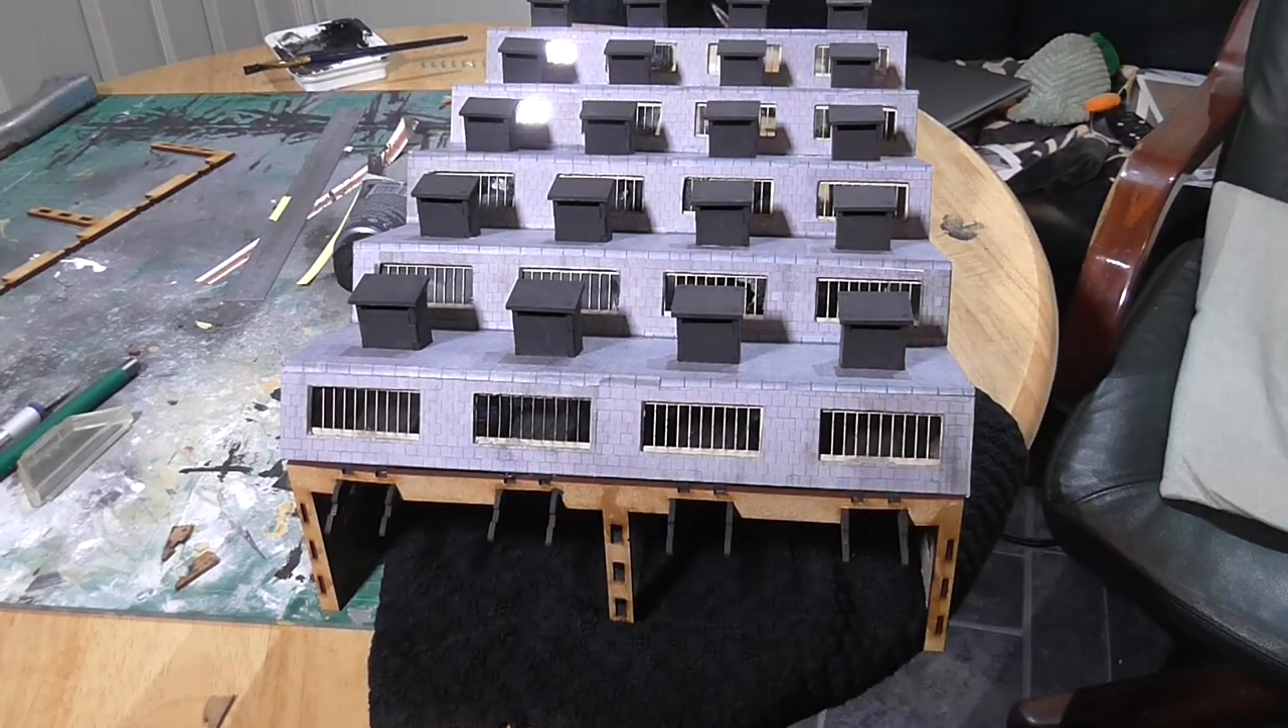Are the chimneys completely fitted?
Yes.